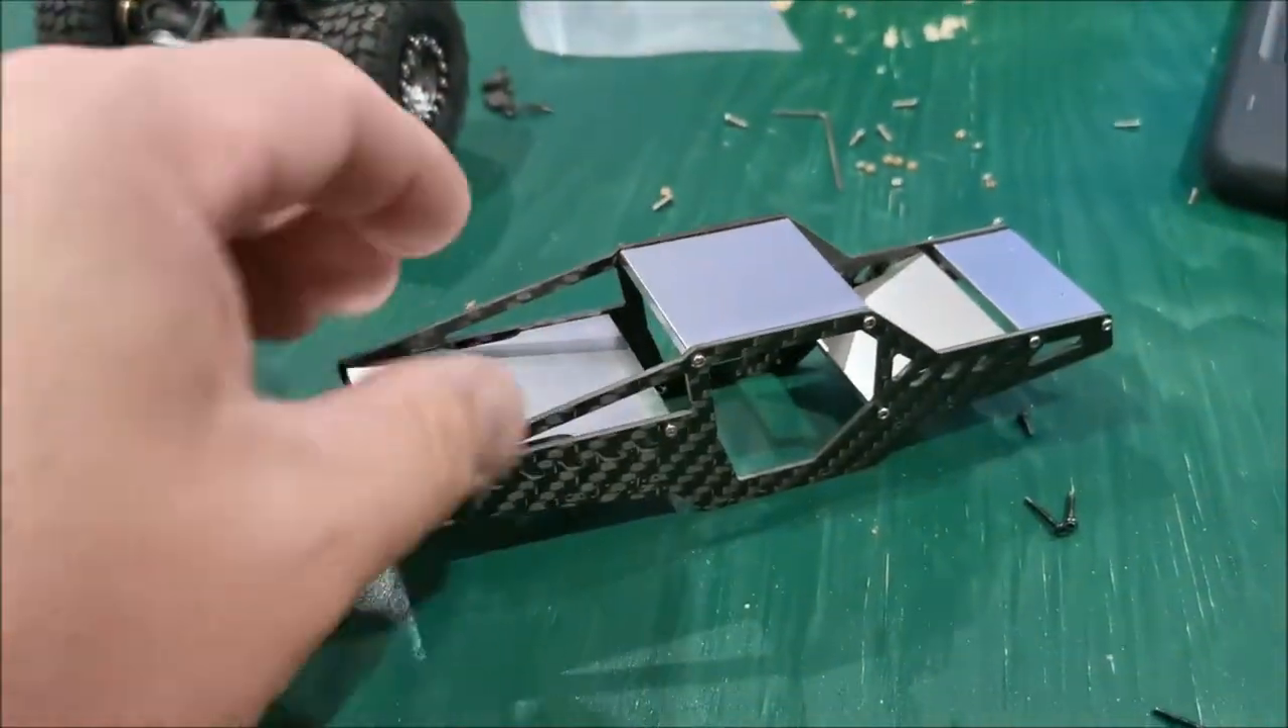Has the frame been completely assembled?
Yes.